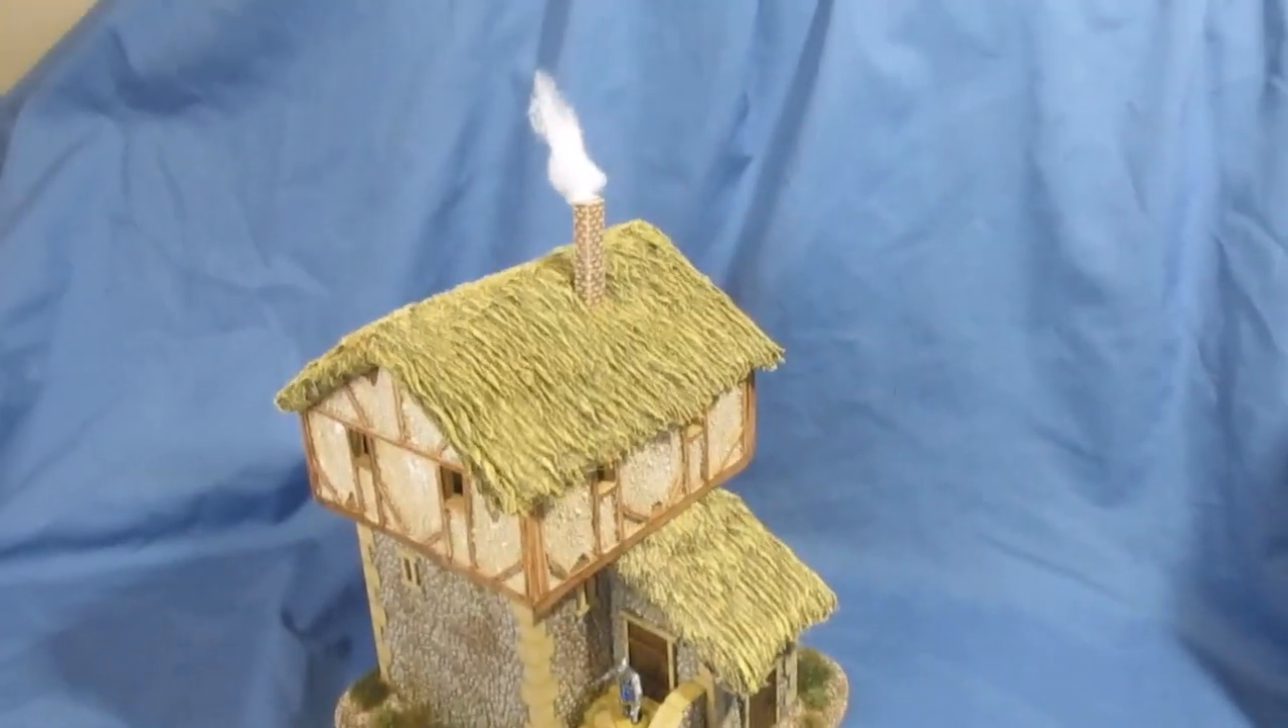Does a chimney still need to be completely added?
No.